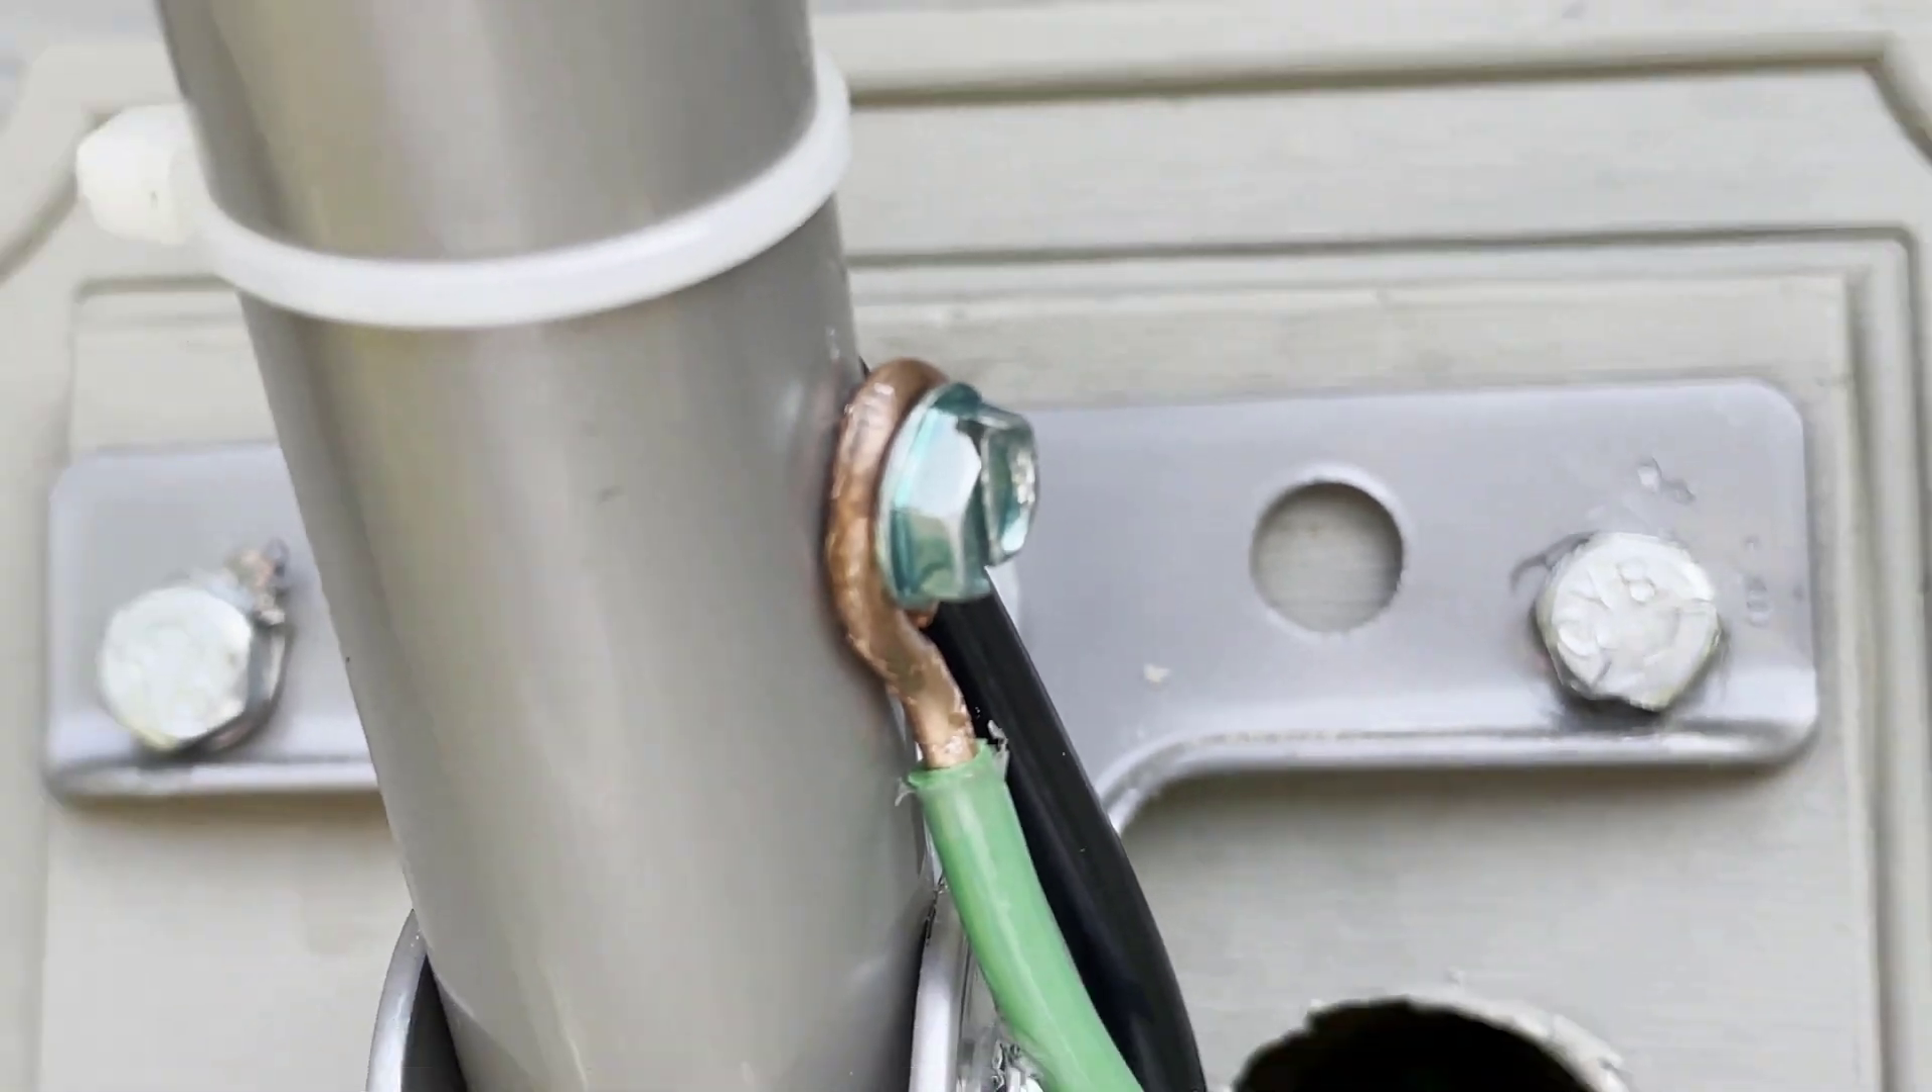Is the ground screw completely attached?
Yes.